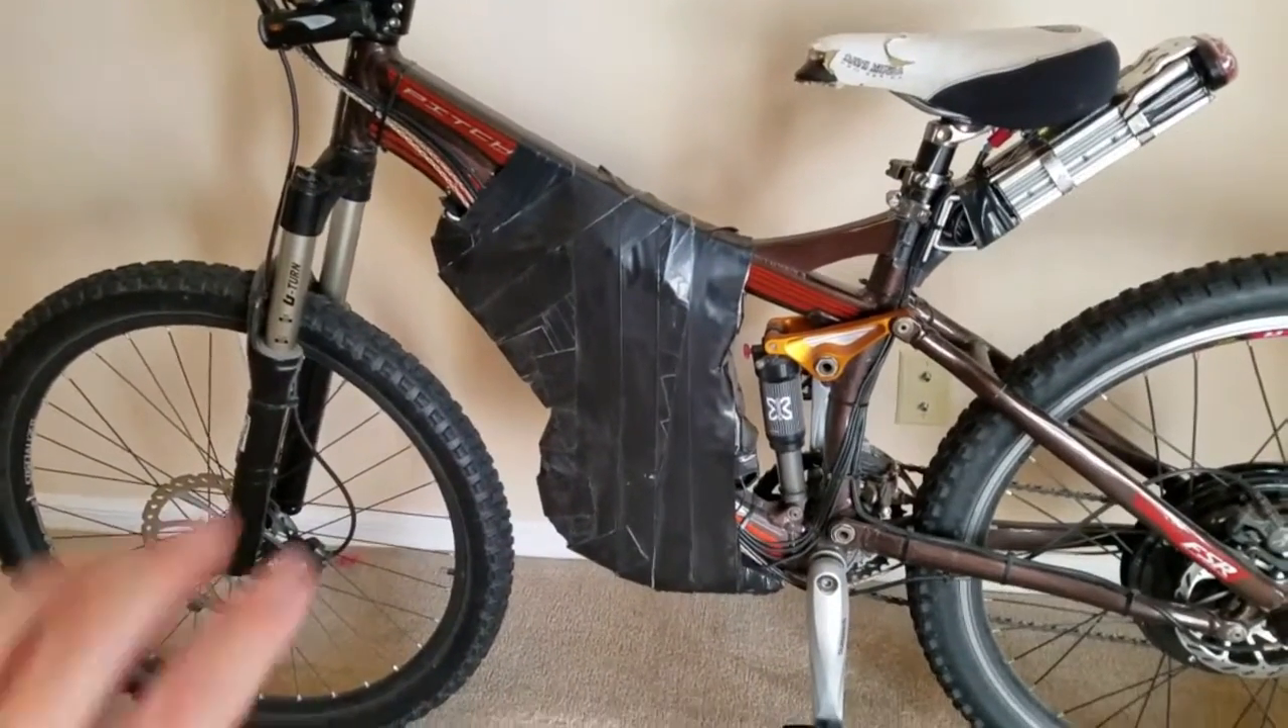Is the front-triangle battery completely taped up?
Yes.